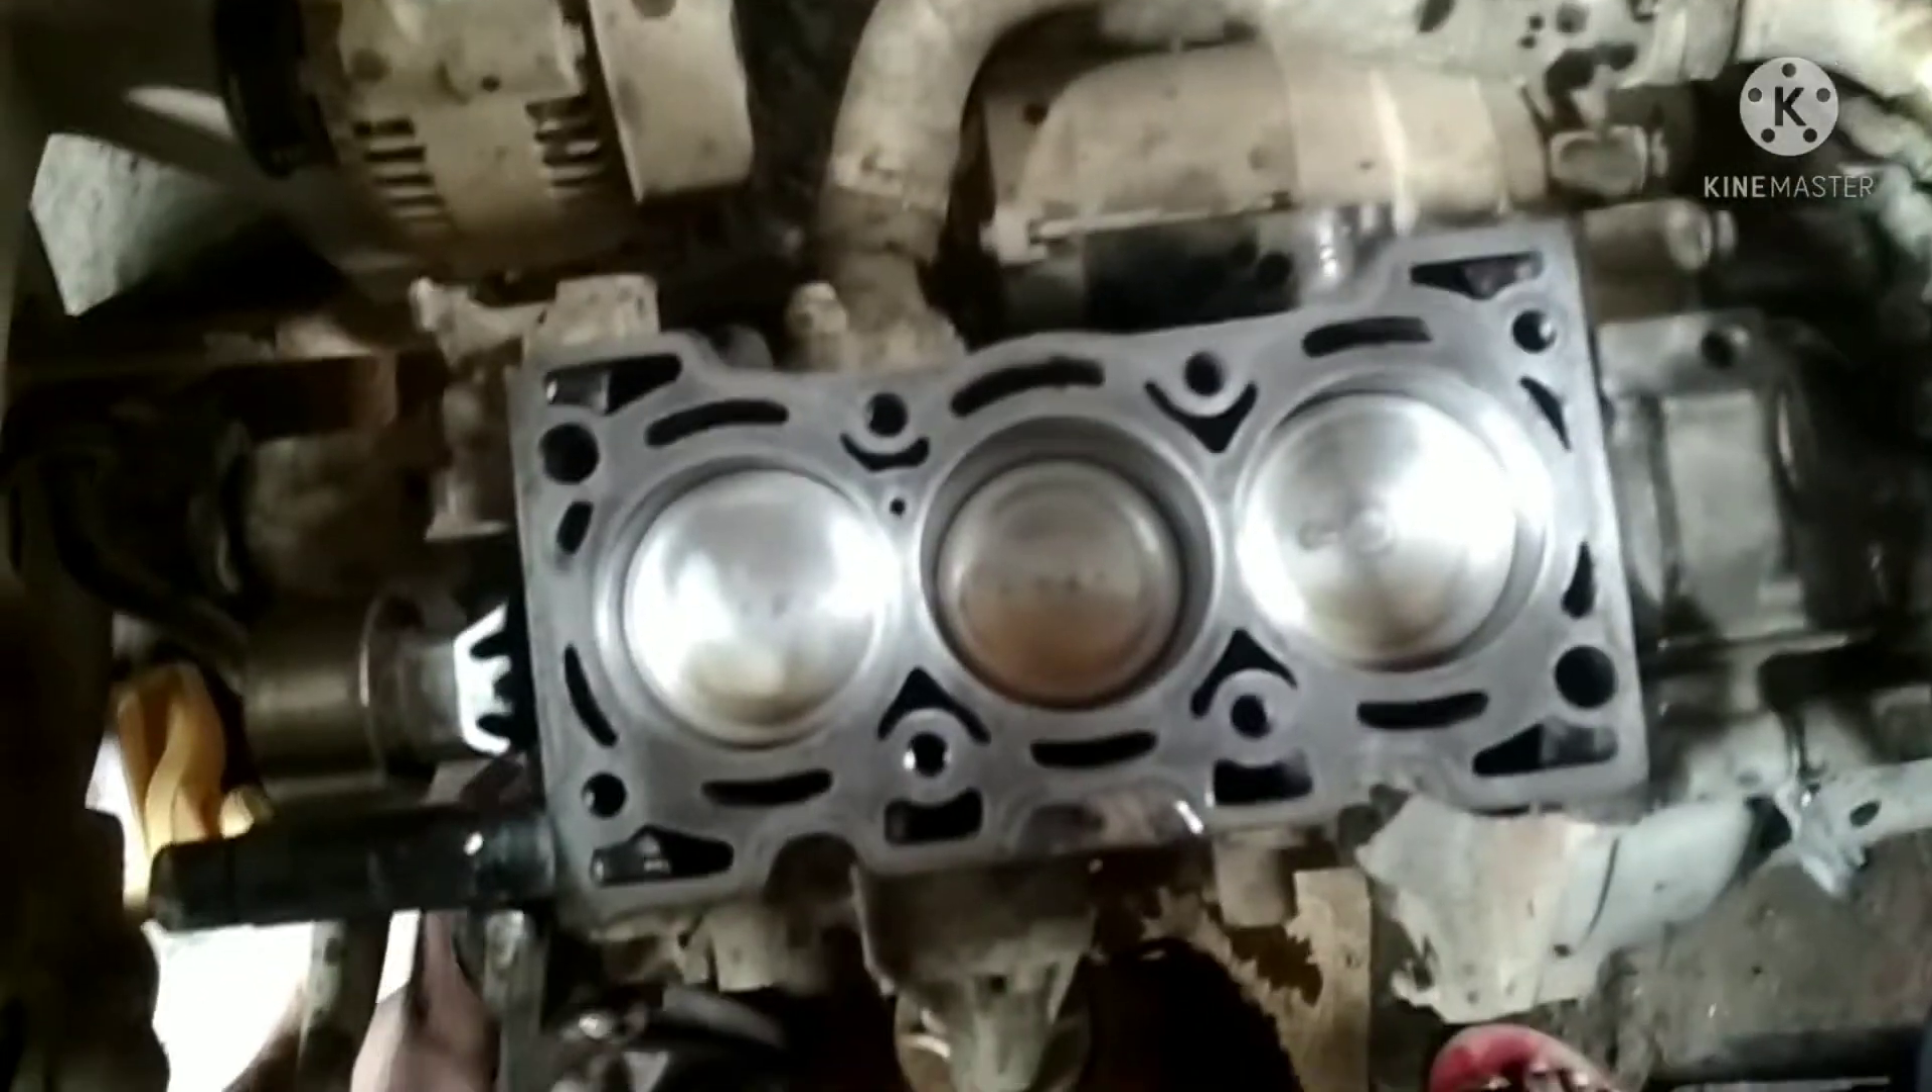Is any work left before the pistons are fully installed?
No.